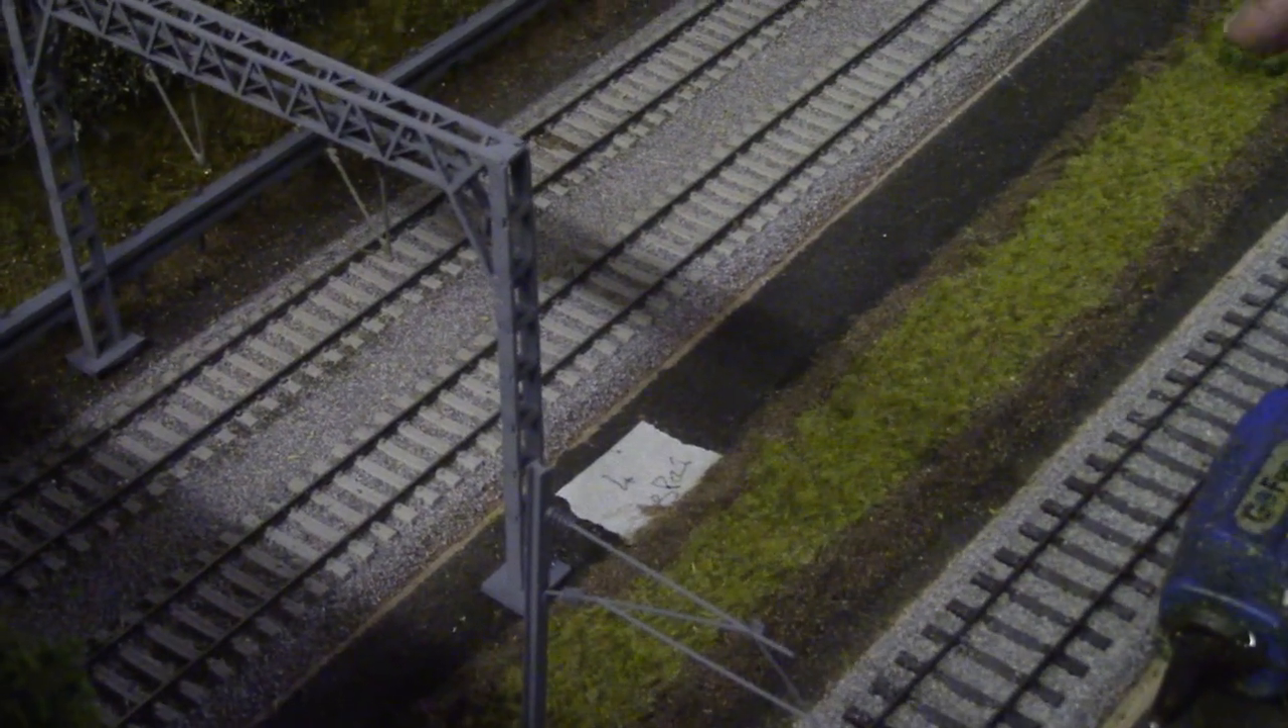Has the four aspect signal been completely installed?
No.